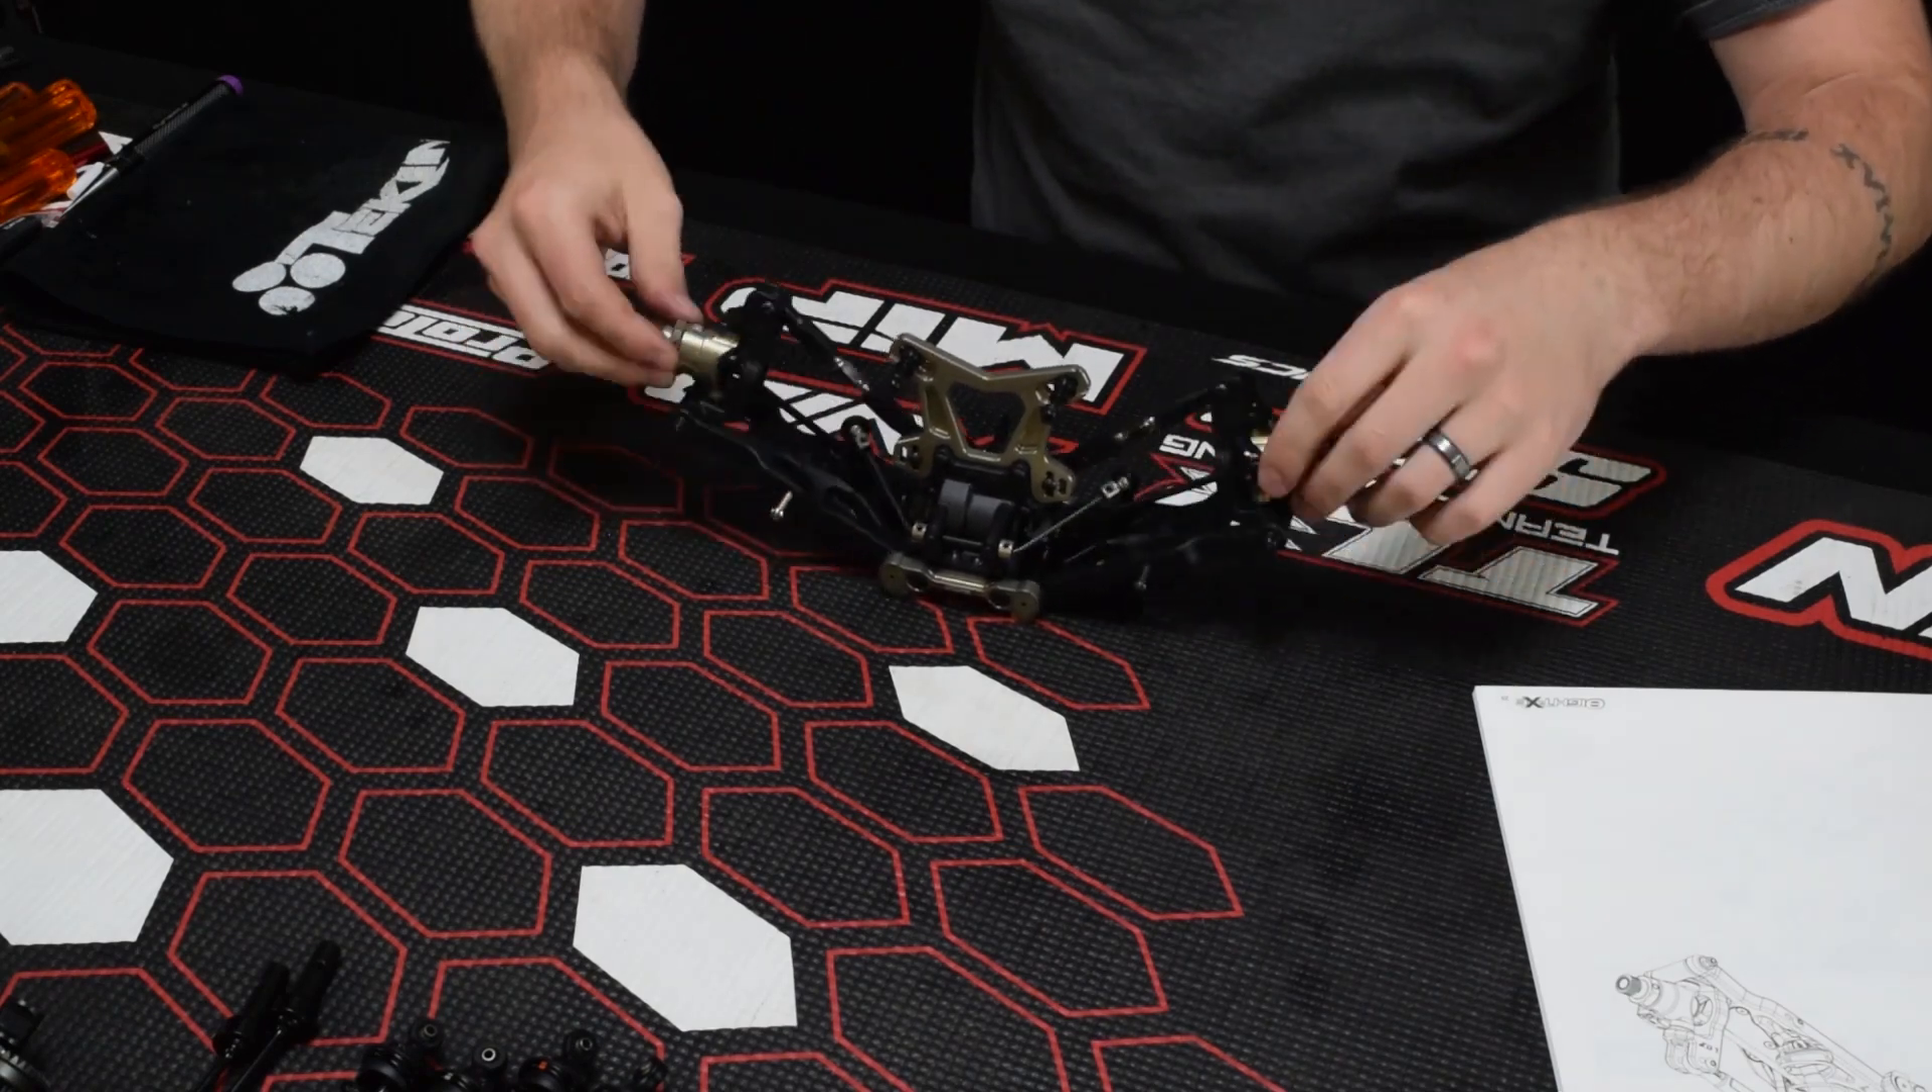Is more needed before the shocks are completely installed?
Yes.